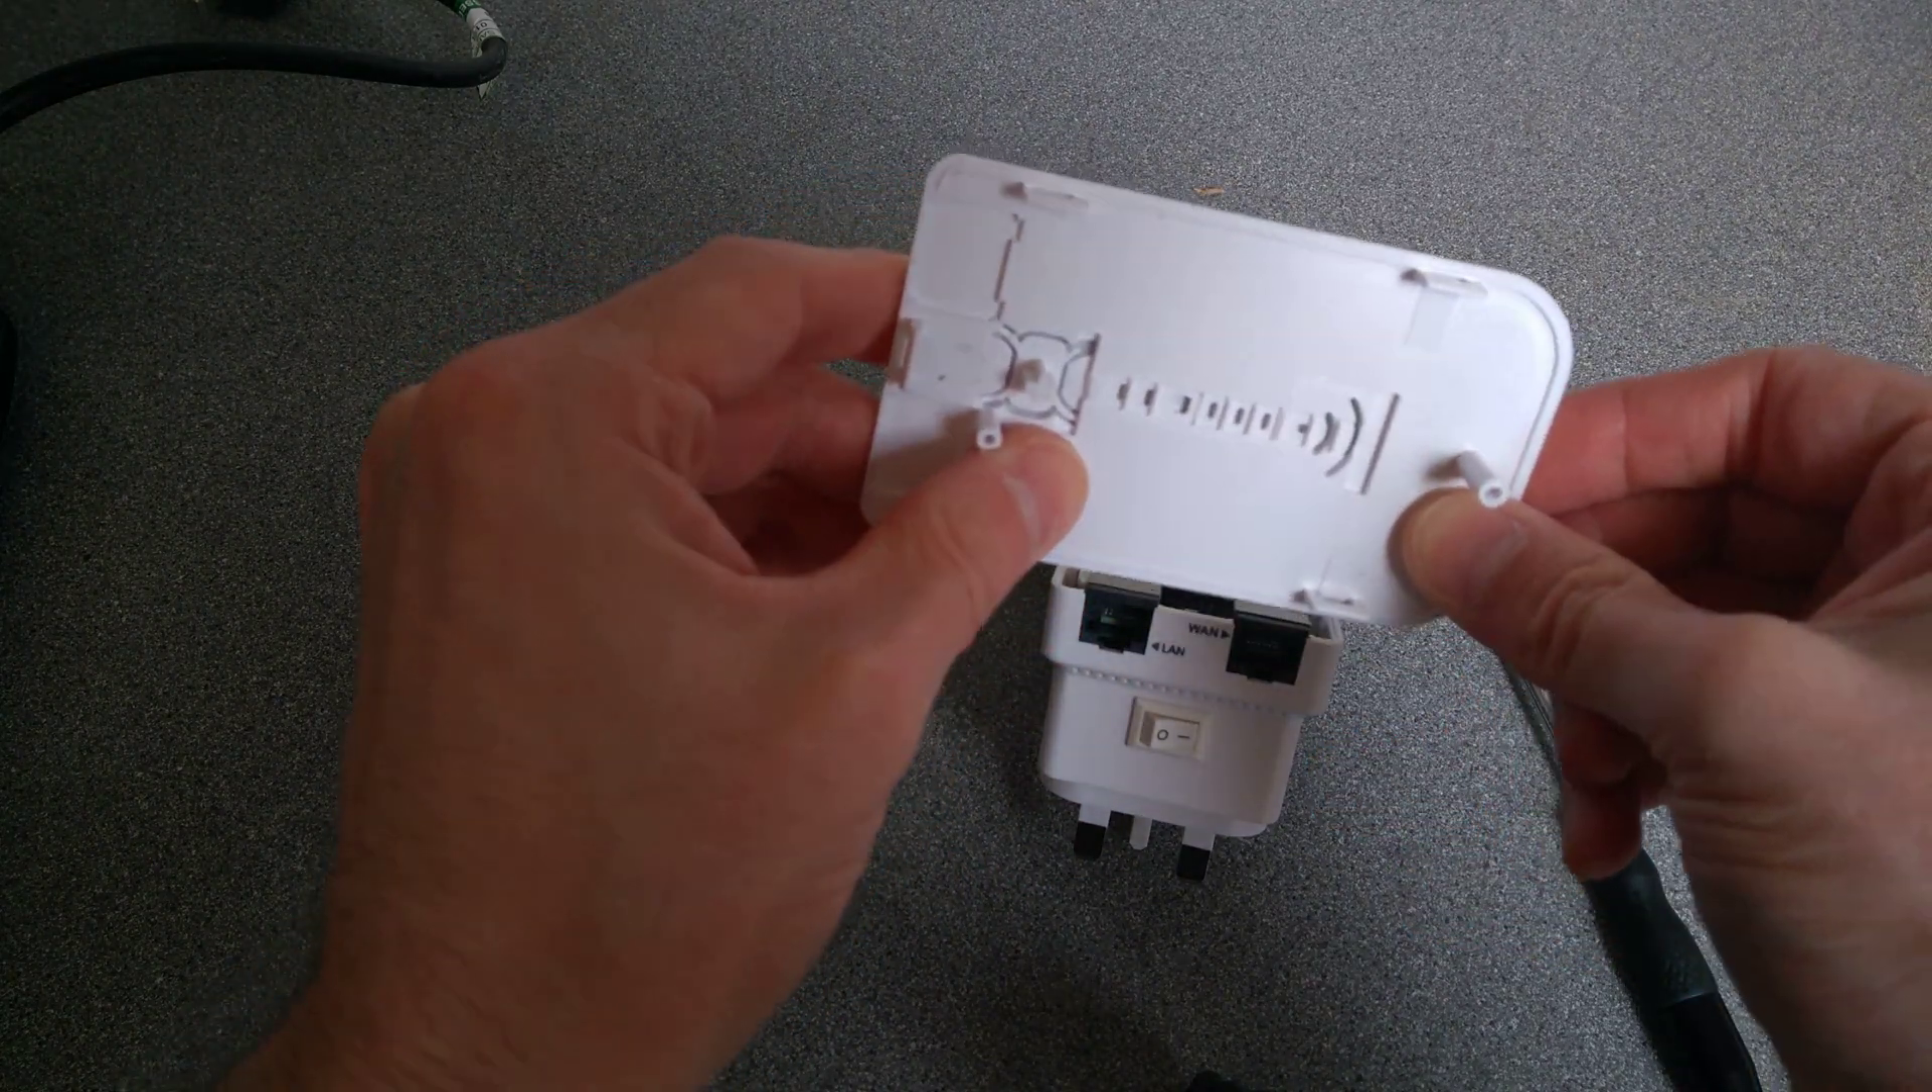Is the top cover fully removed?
Yes.